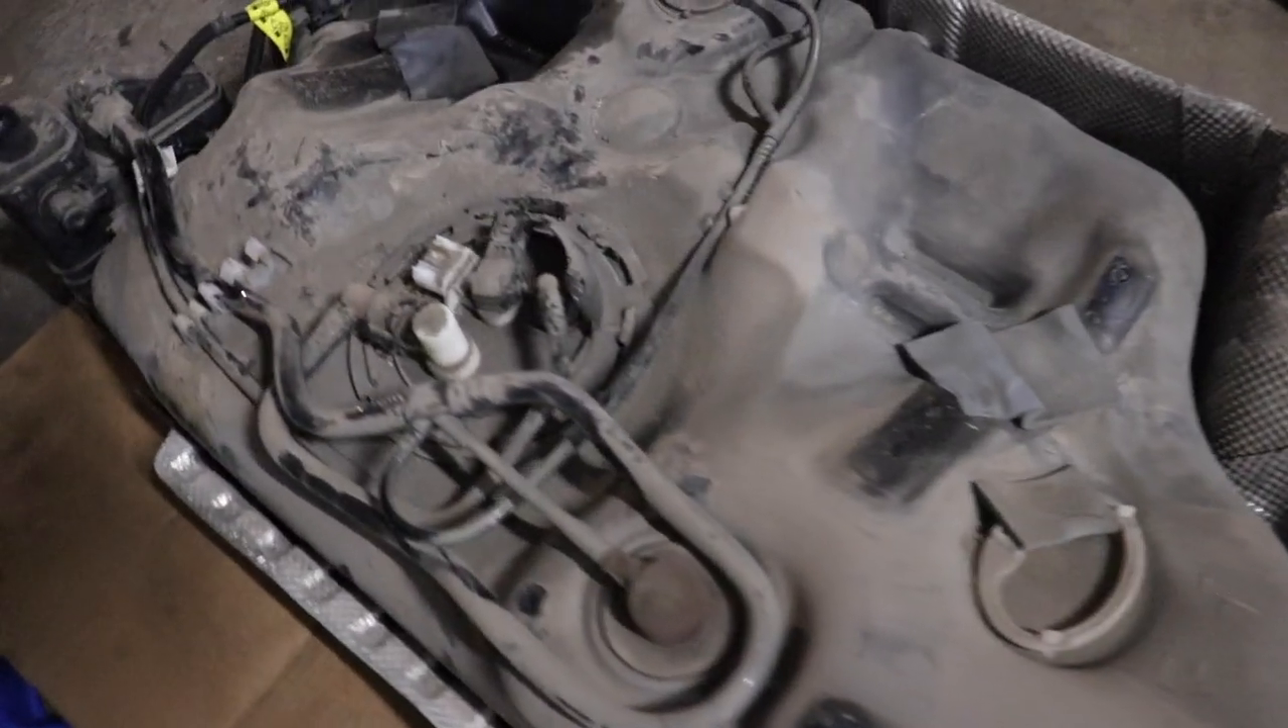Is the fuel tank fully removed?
Yes.